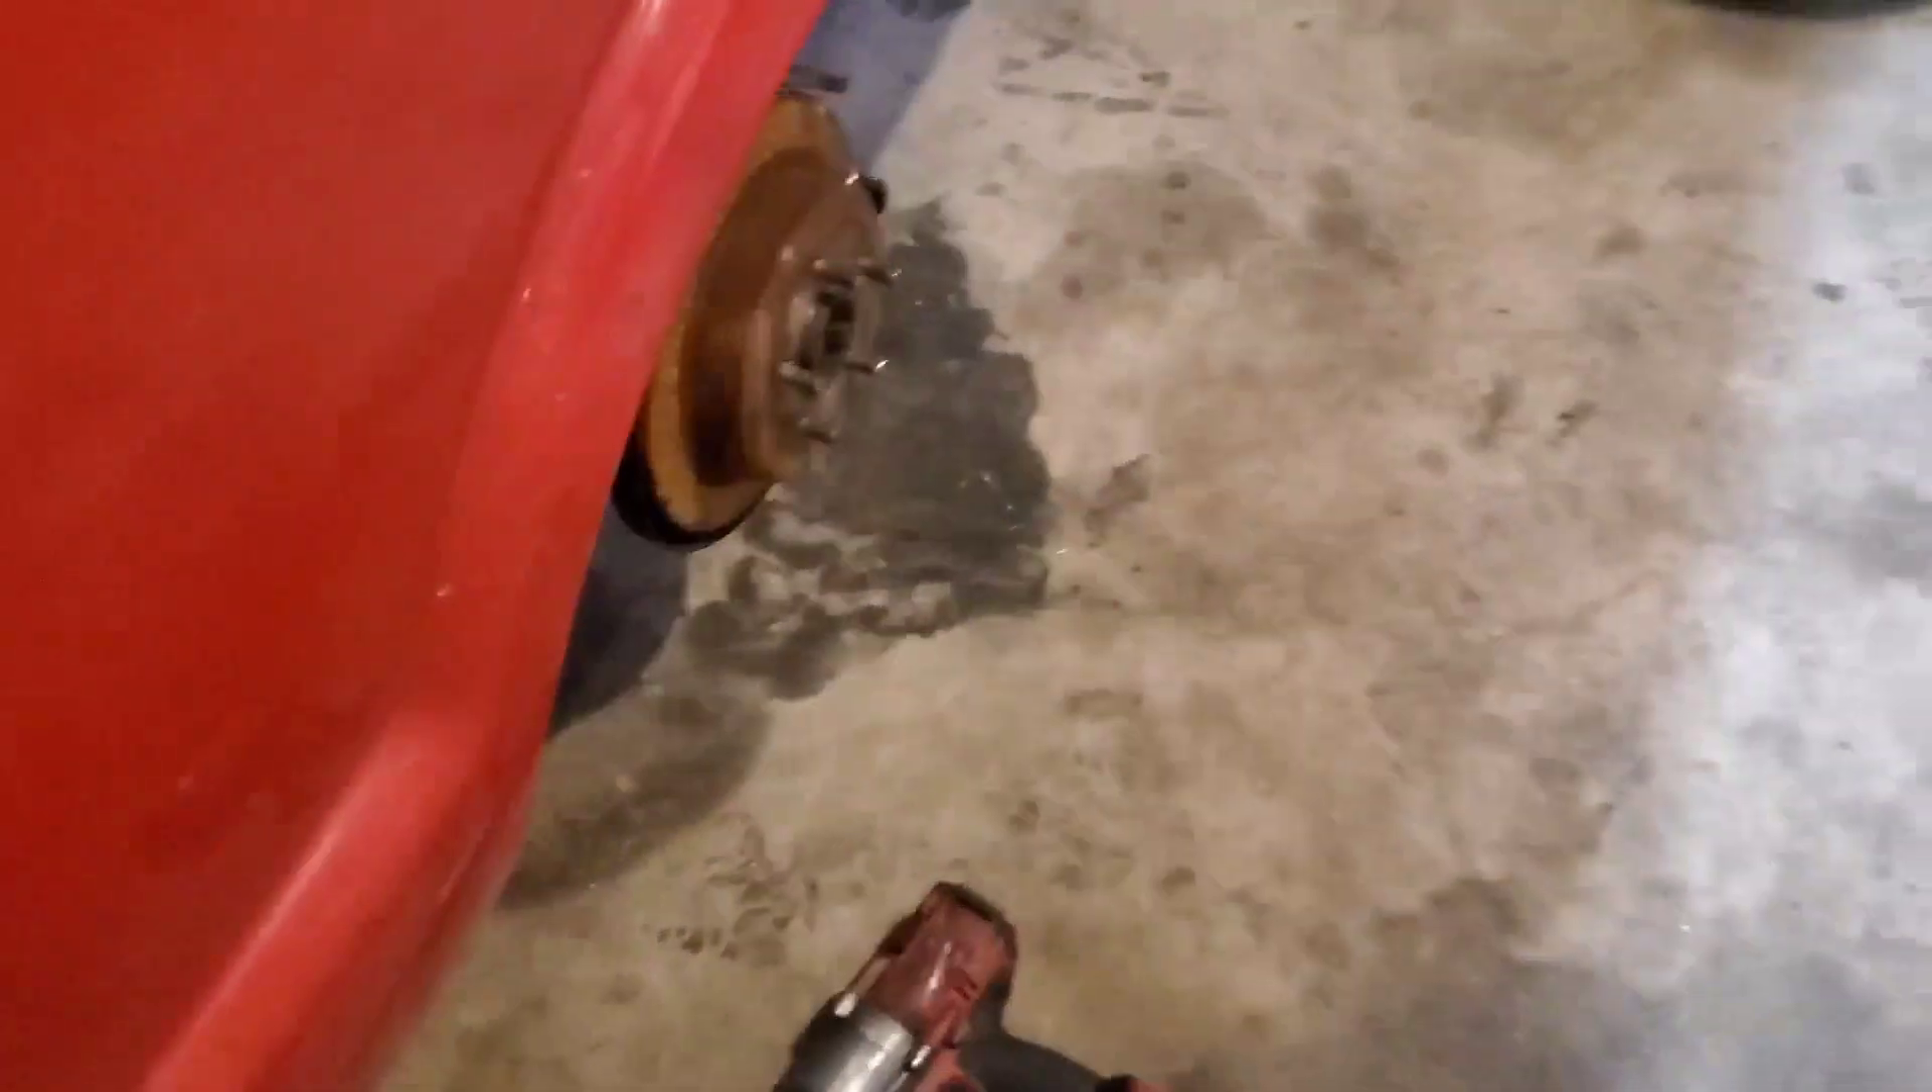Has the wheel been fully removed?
Yes.